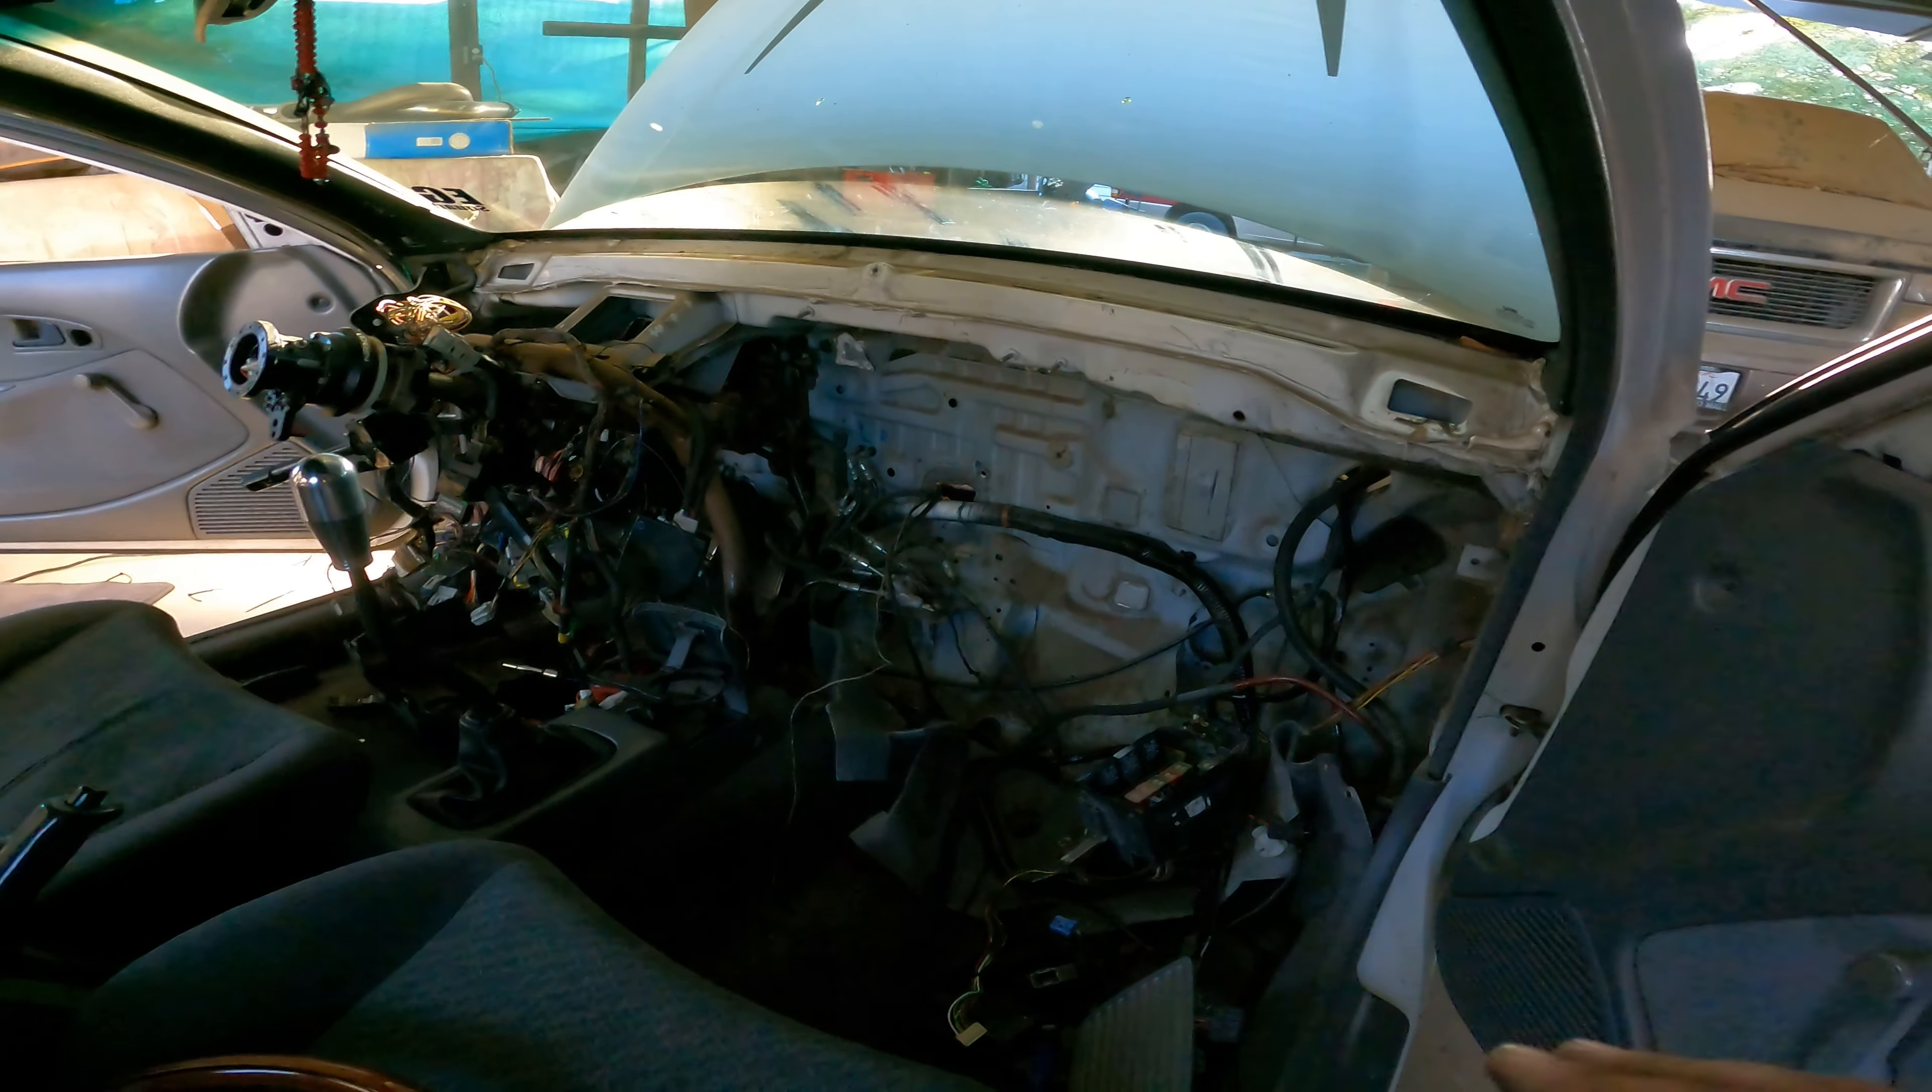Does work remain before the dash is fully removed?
No.